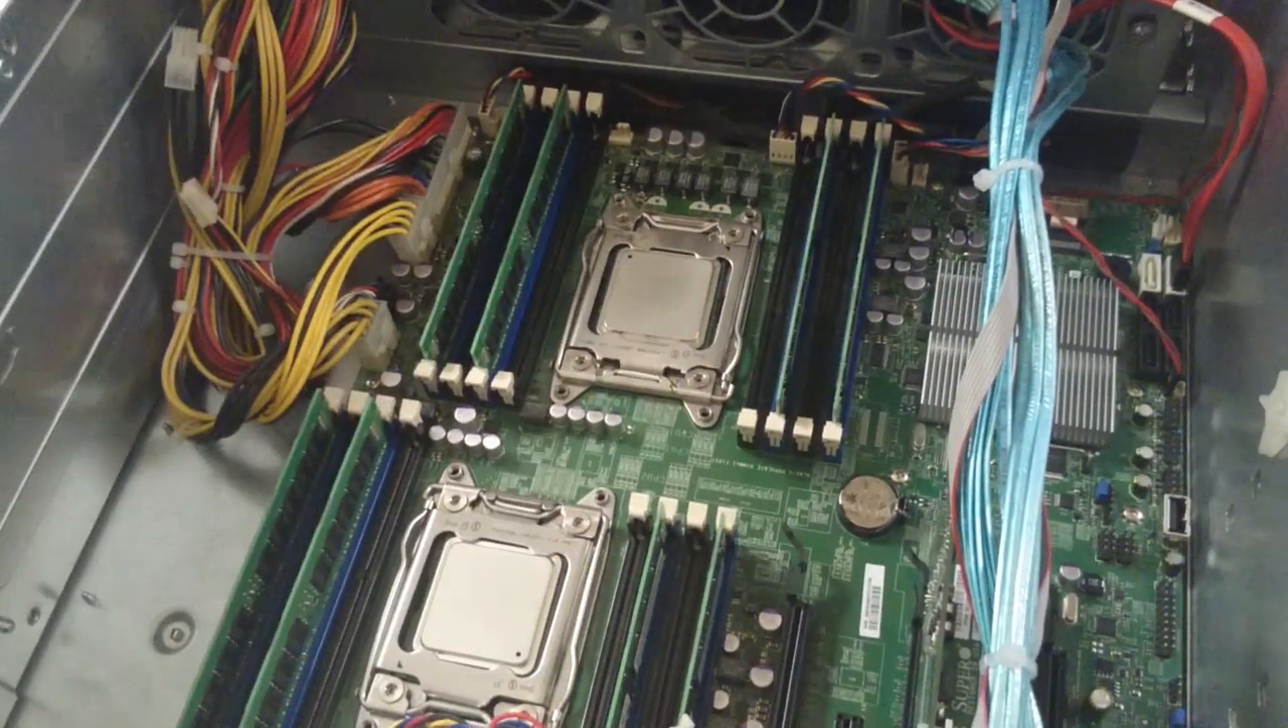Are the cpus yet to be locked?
No.